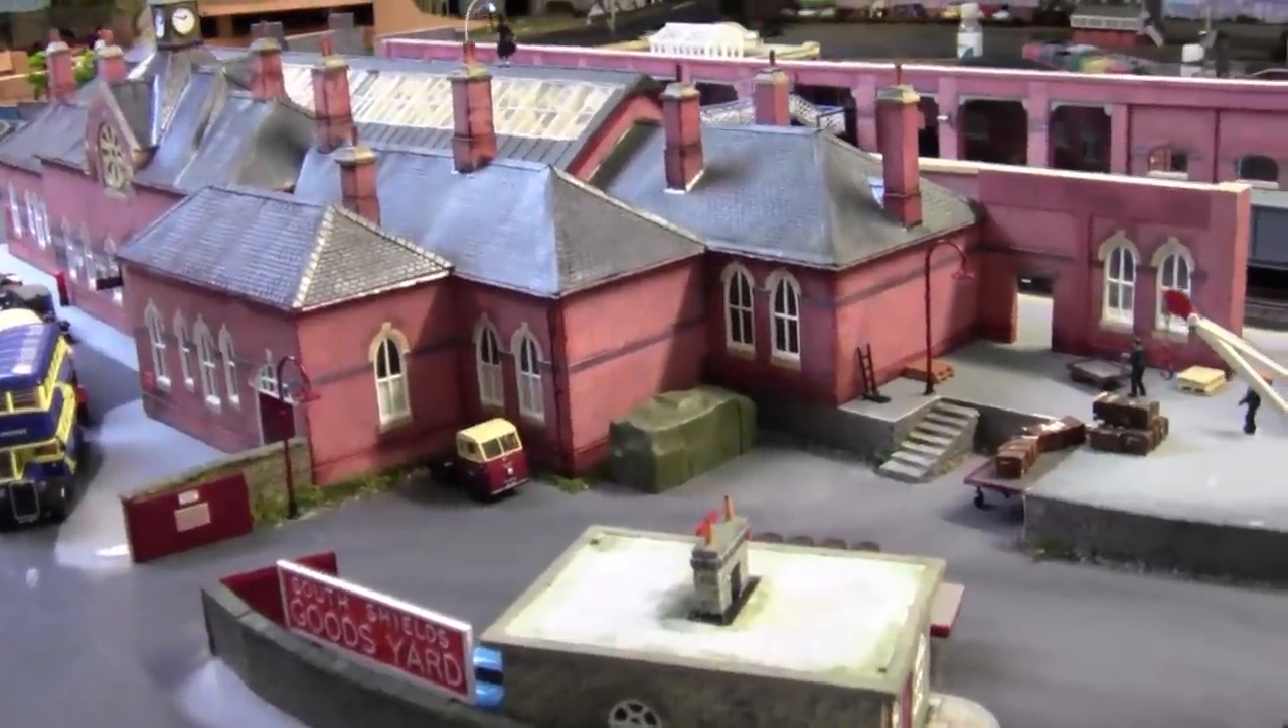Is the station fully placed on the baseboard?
Yes.